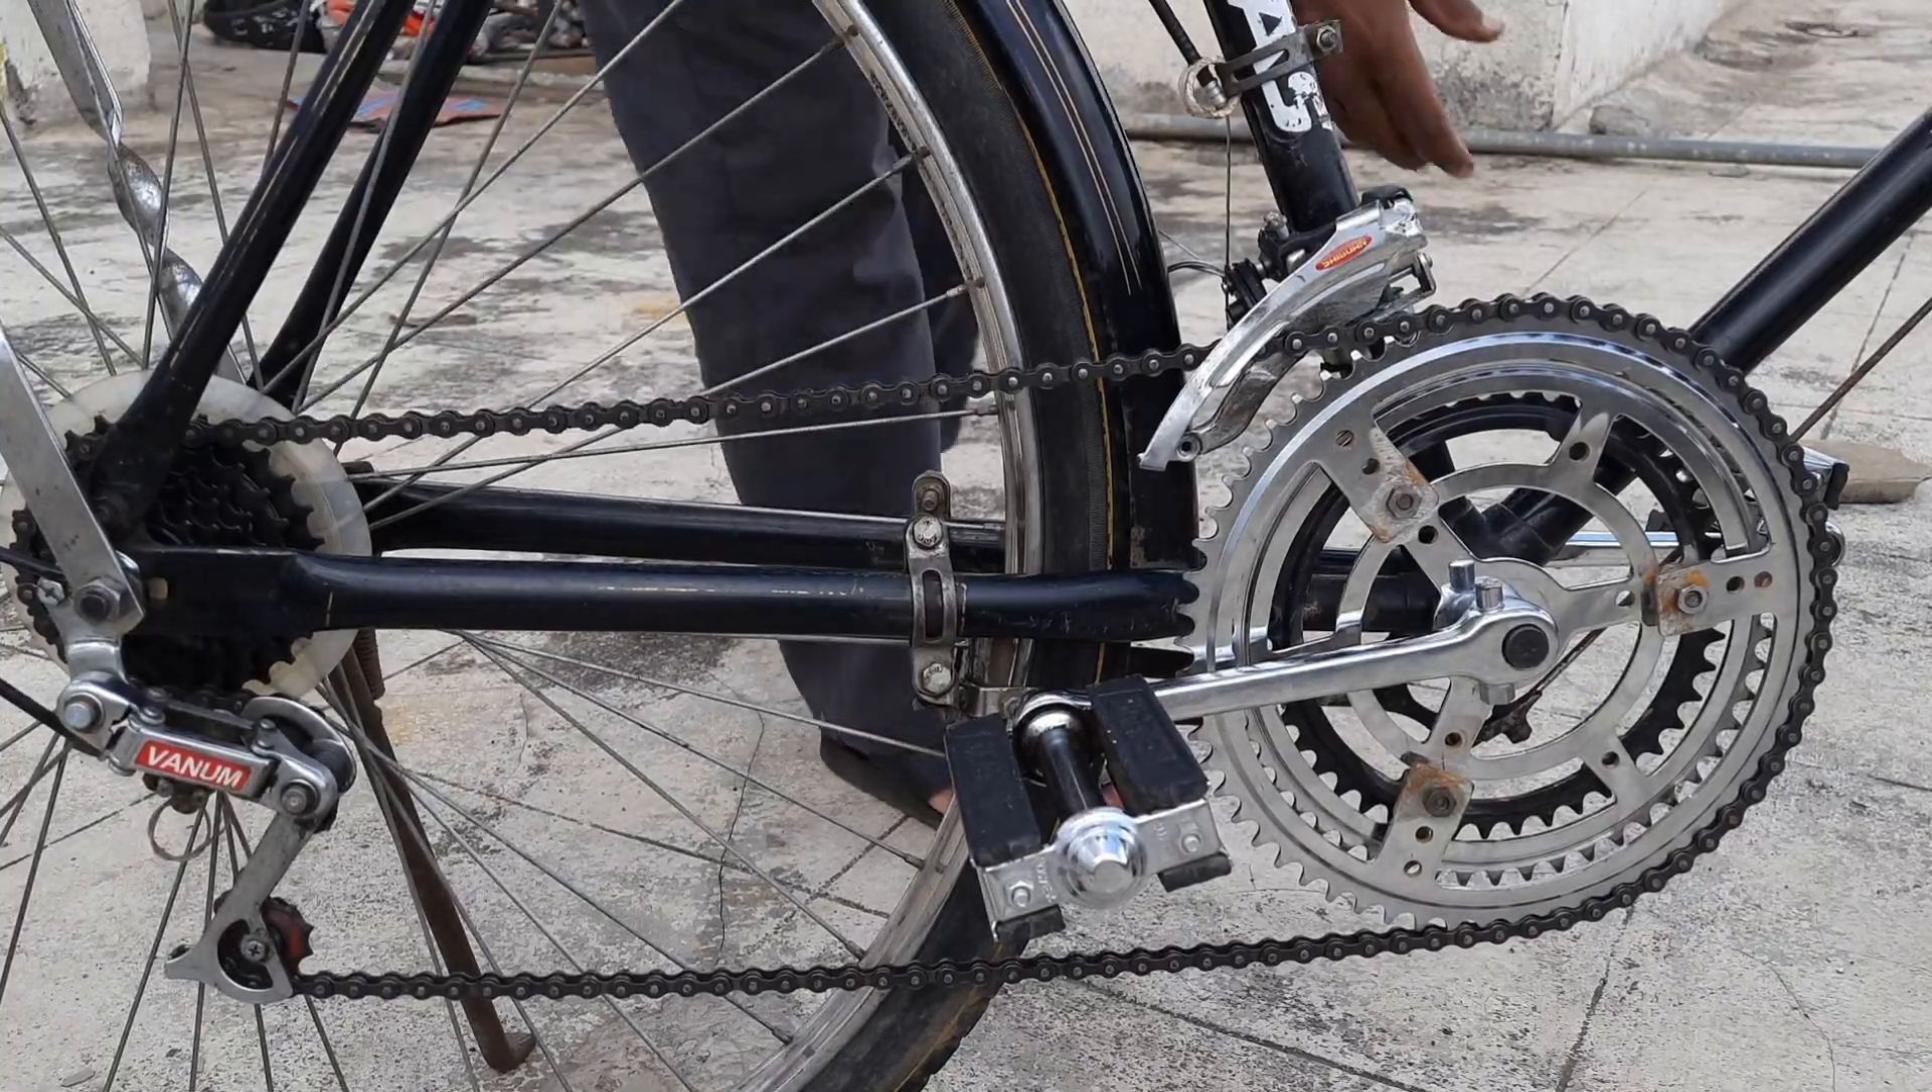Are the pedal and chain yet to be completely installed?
No.